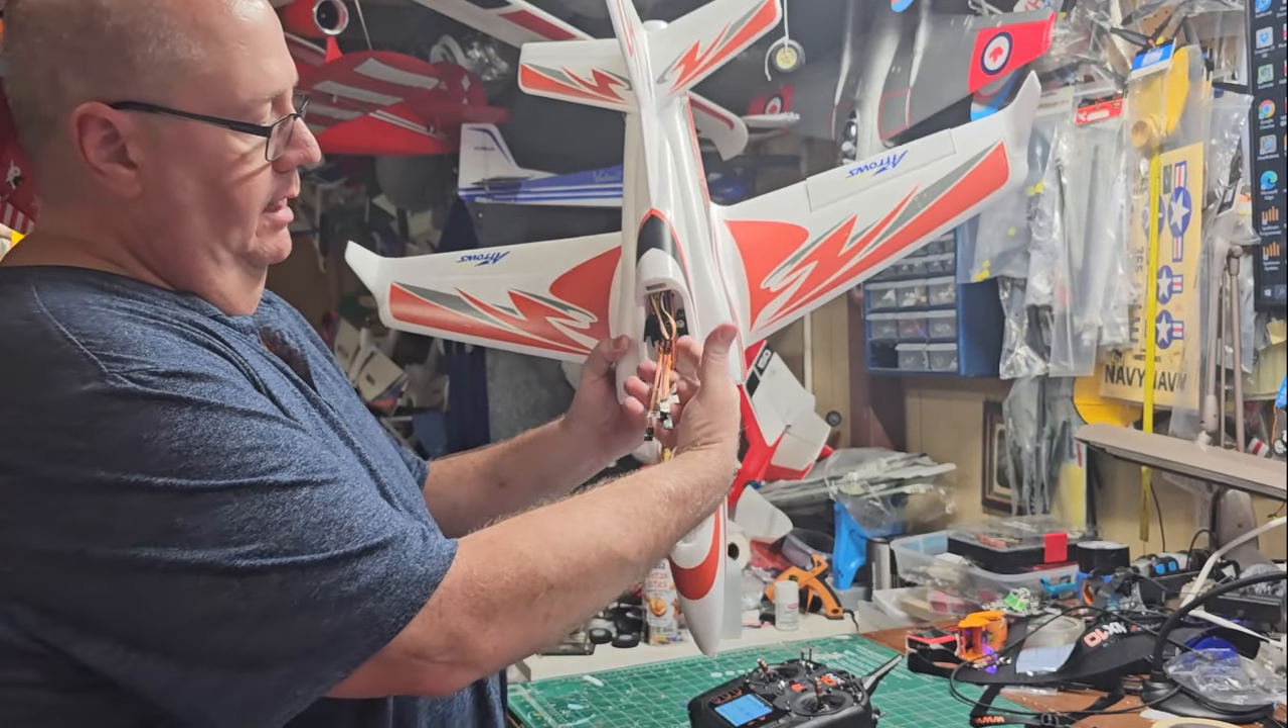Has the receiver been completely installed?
No.